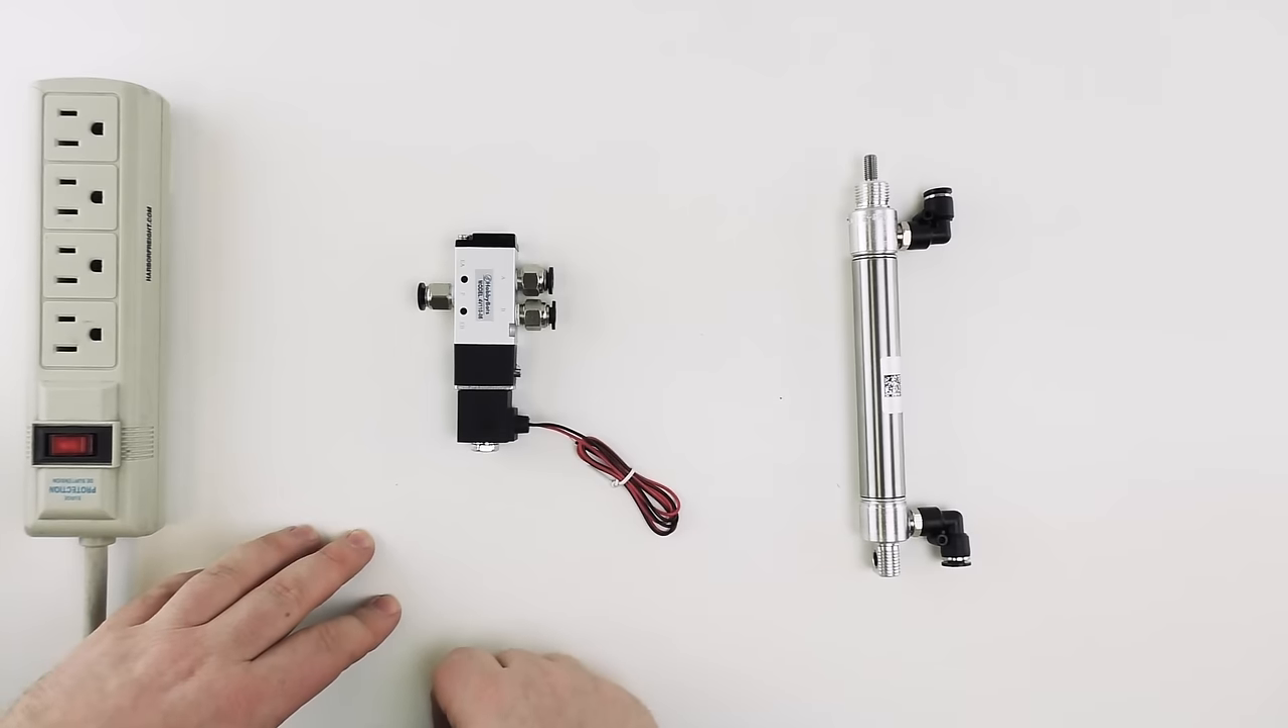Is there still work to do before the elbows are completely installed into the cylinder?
No.